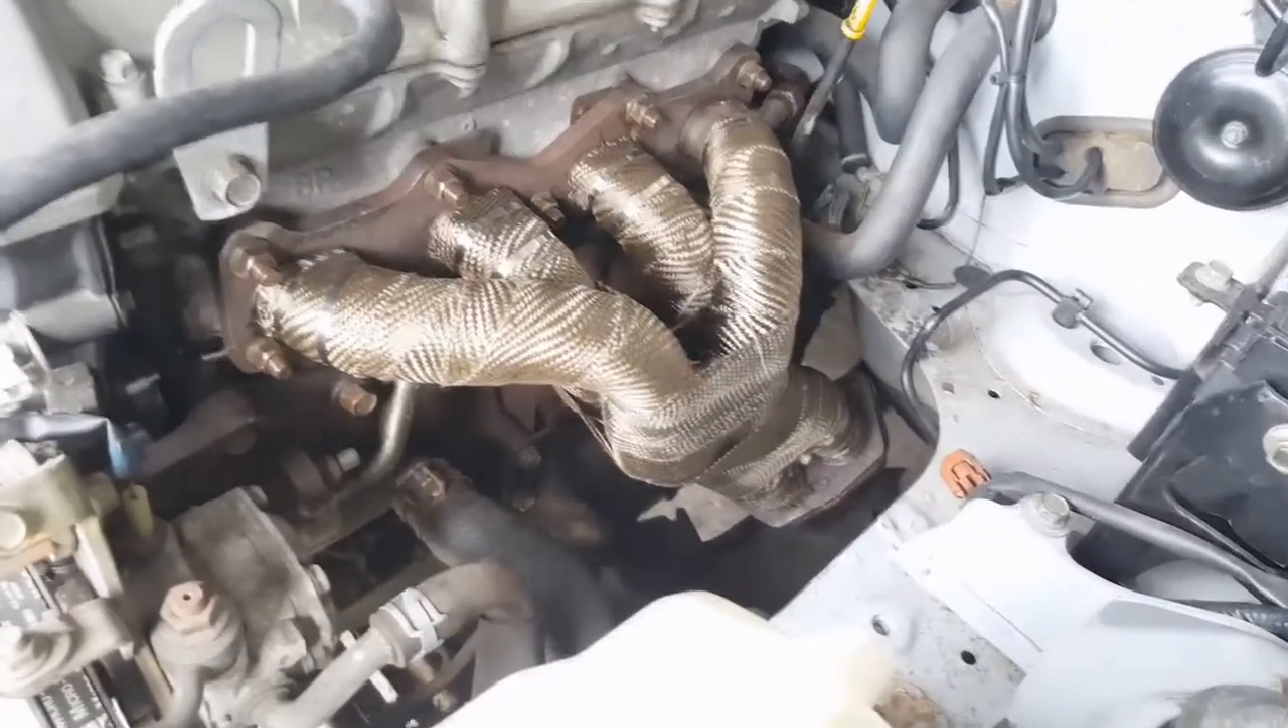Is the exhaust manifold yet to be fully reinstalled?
No.